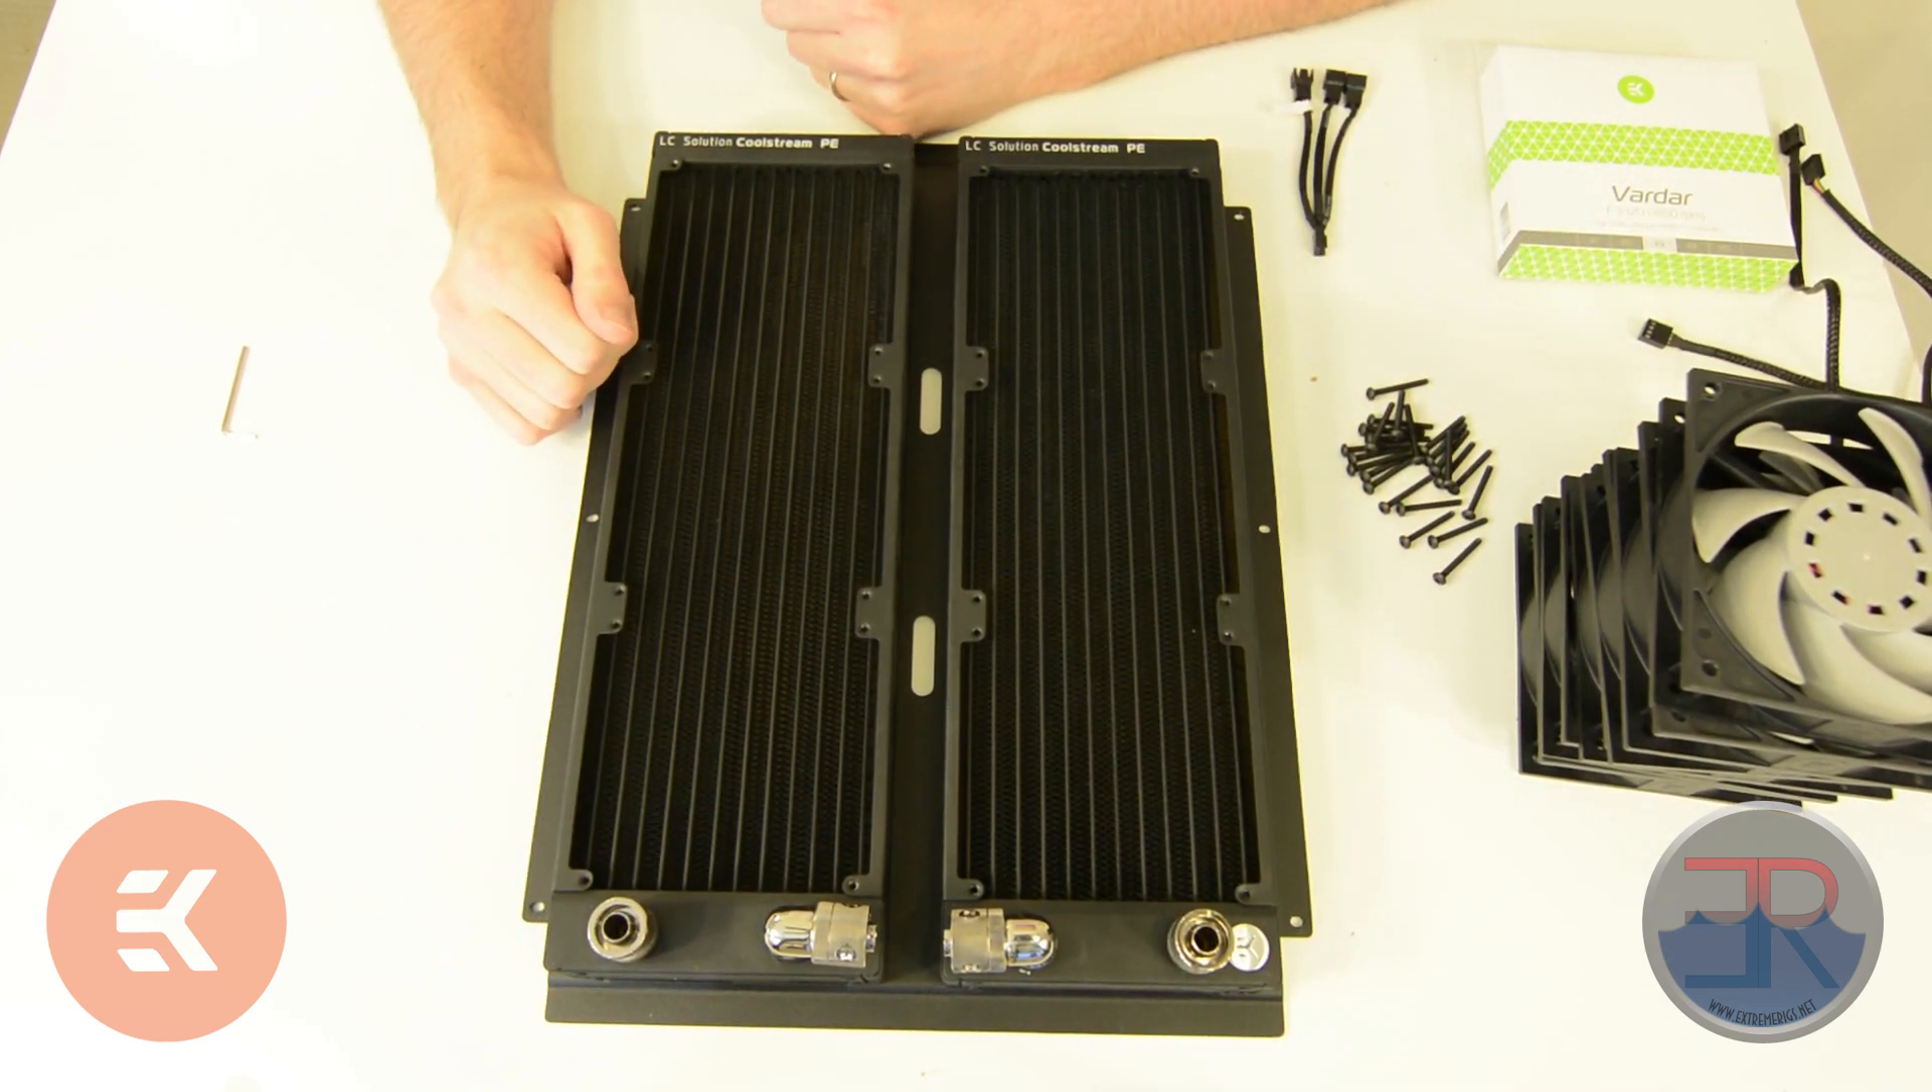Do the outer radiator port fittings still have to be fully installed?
No.